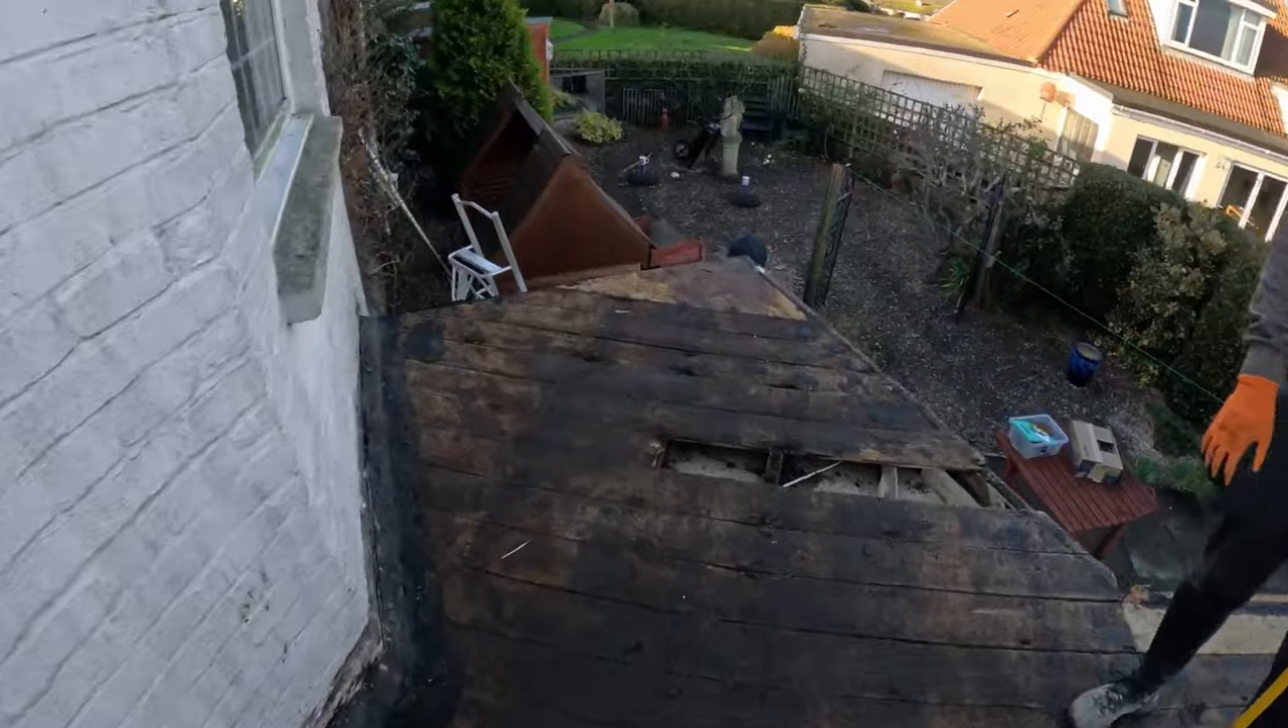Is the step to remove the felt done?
Yes.